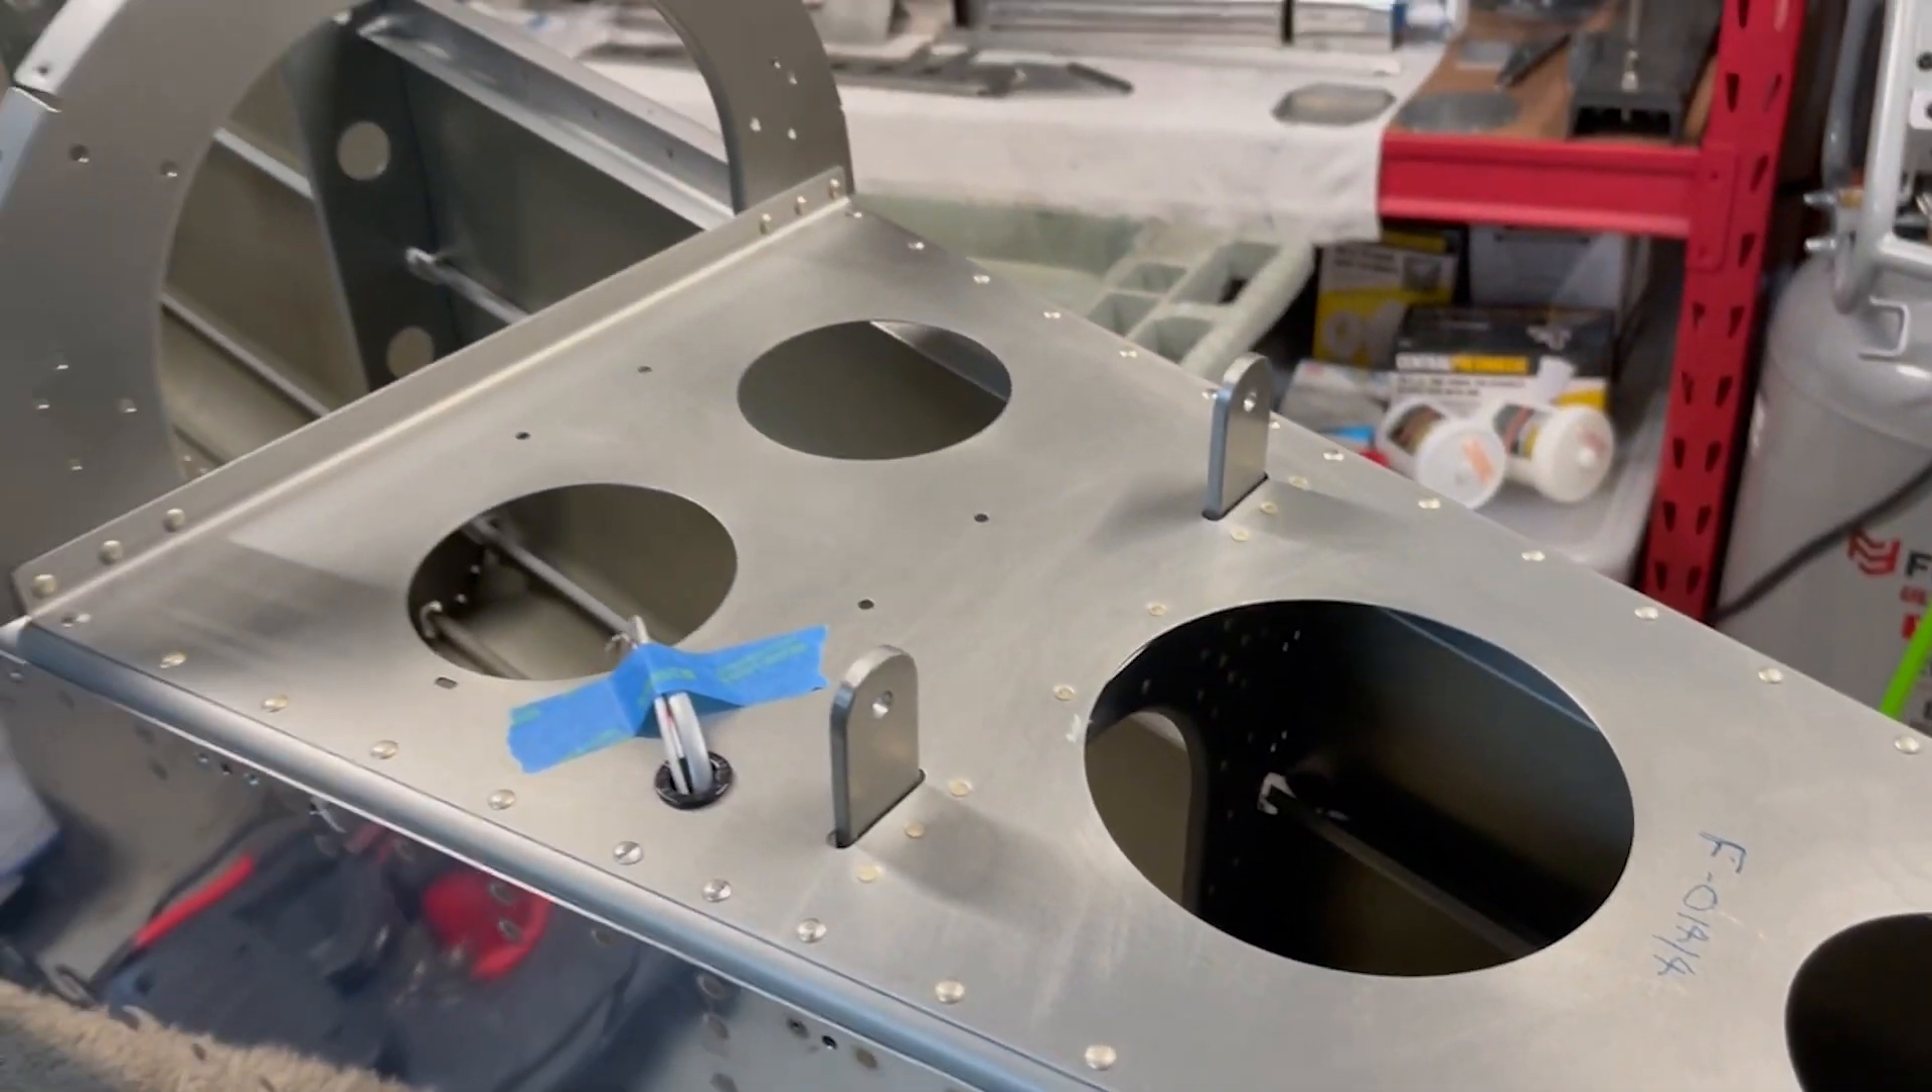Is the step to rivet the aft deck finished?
Yes.